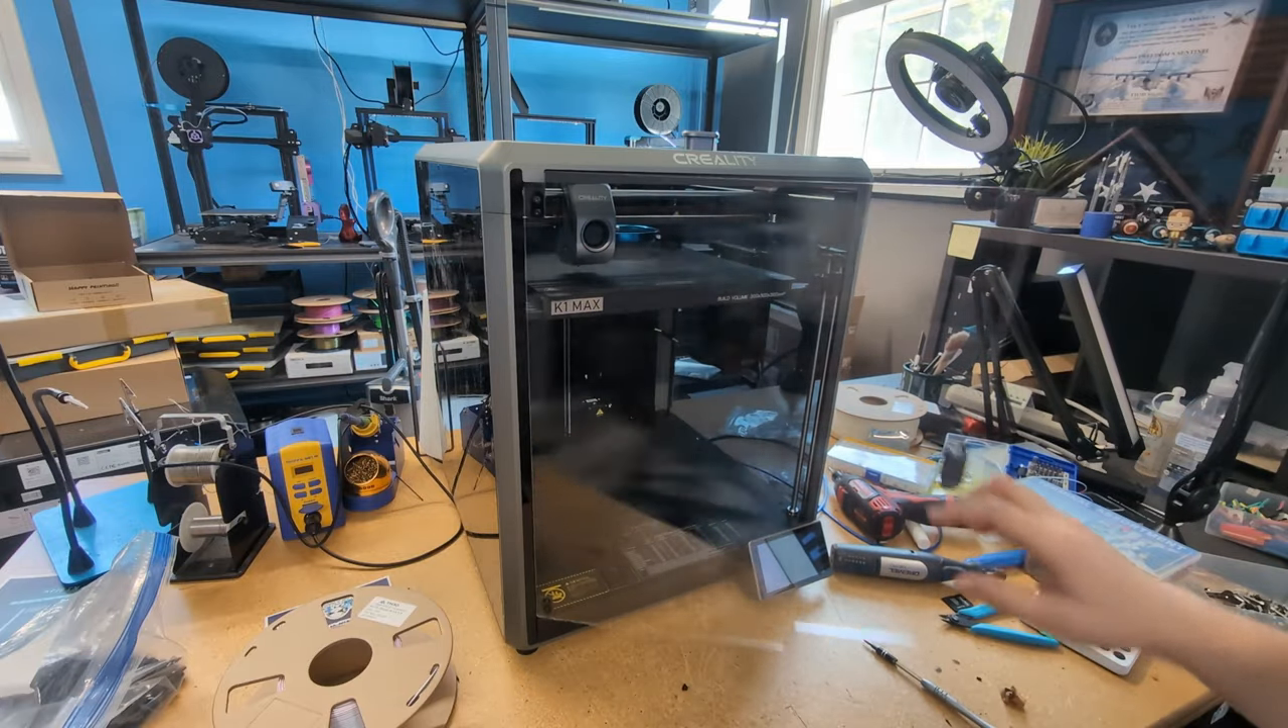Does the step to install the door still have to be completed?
No.